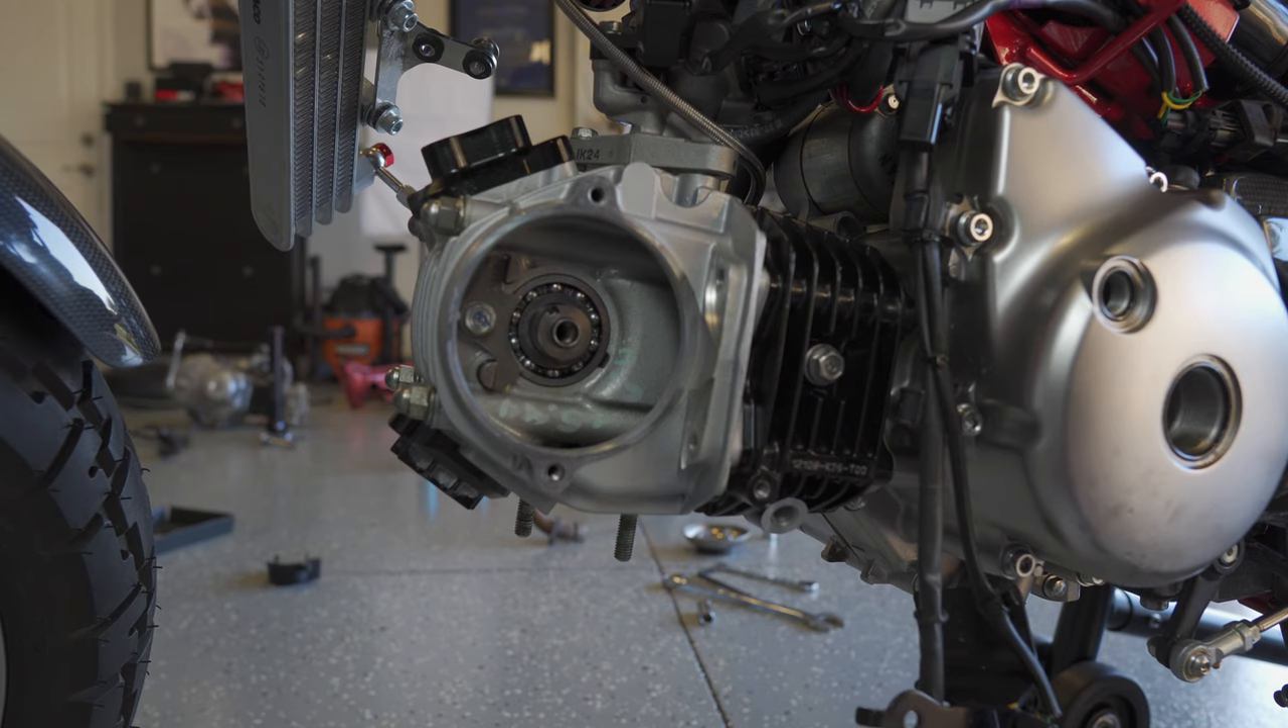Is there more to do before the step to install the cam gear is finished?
Yes.